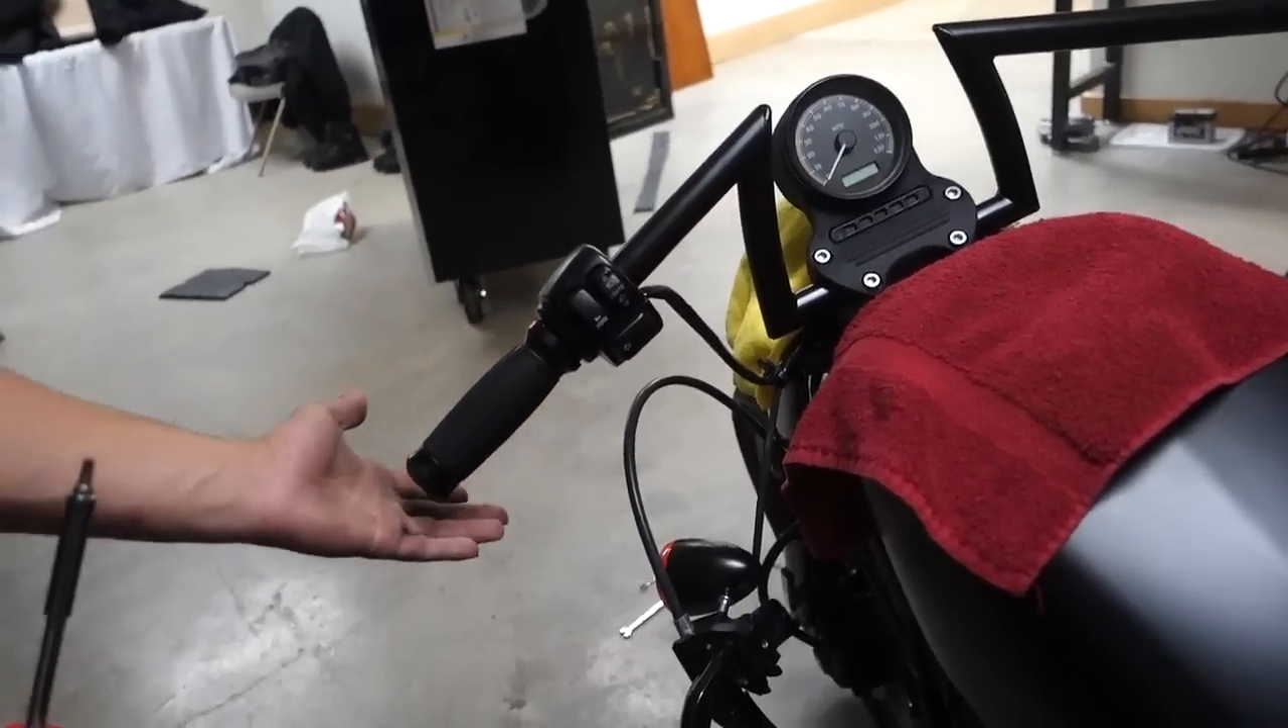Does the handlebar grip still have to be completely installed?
No.